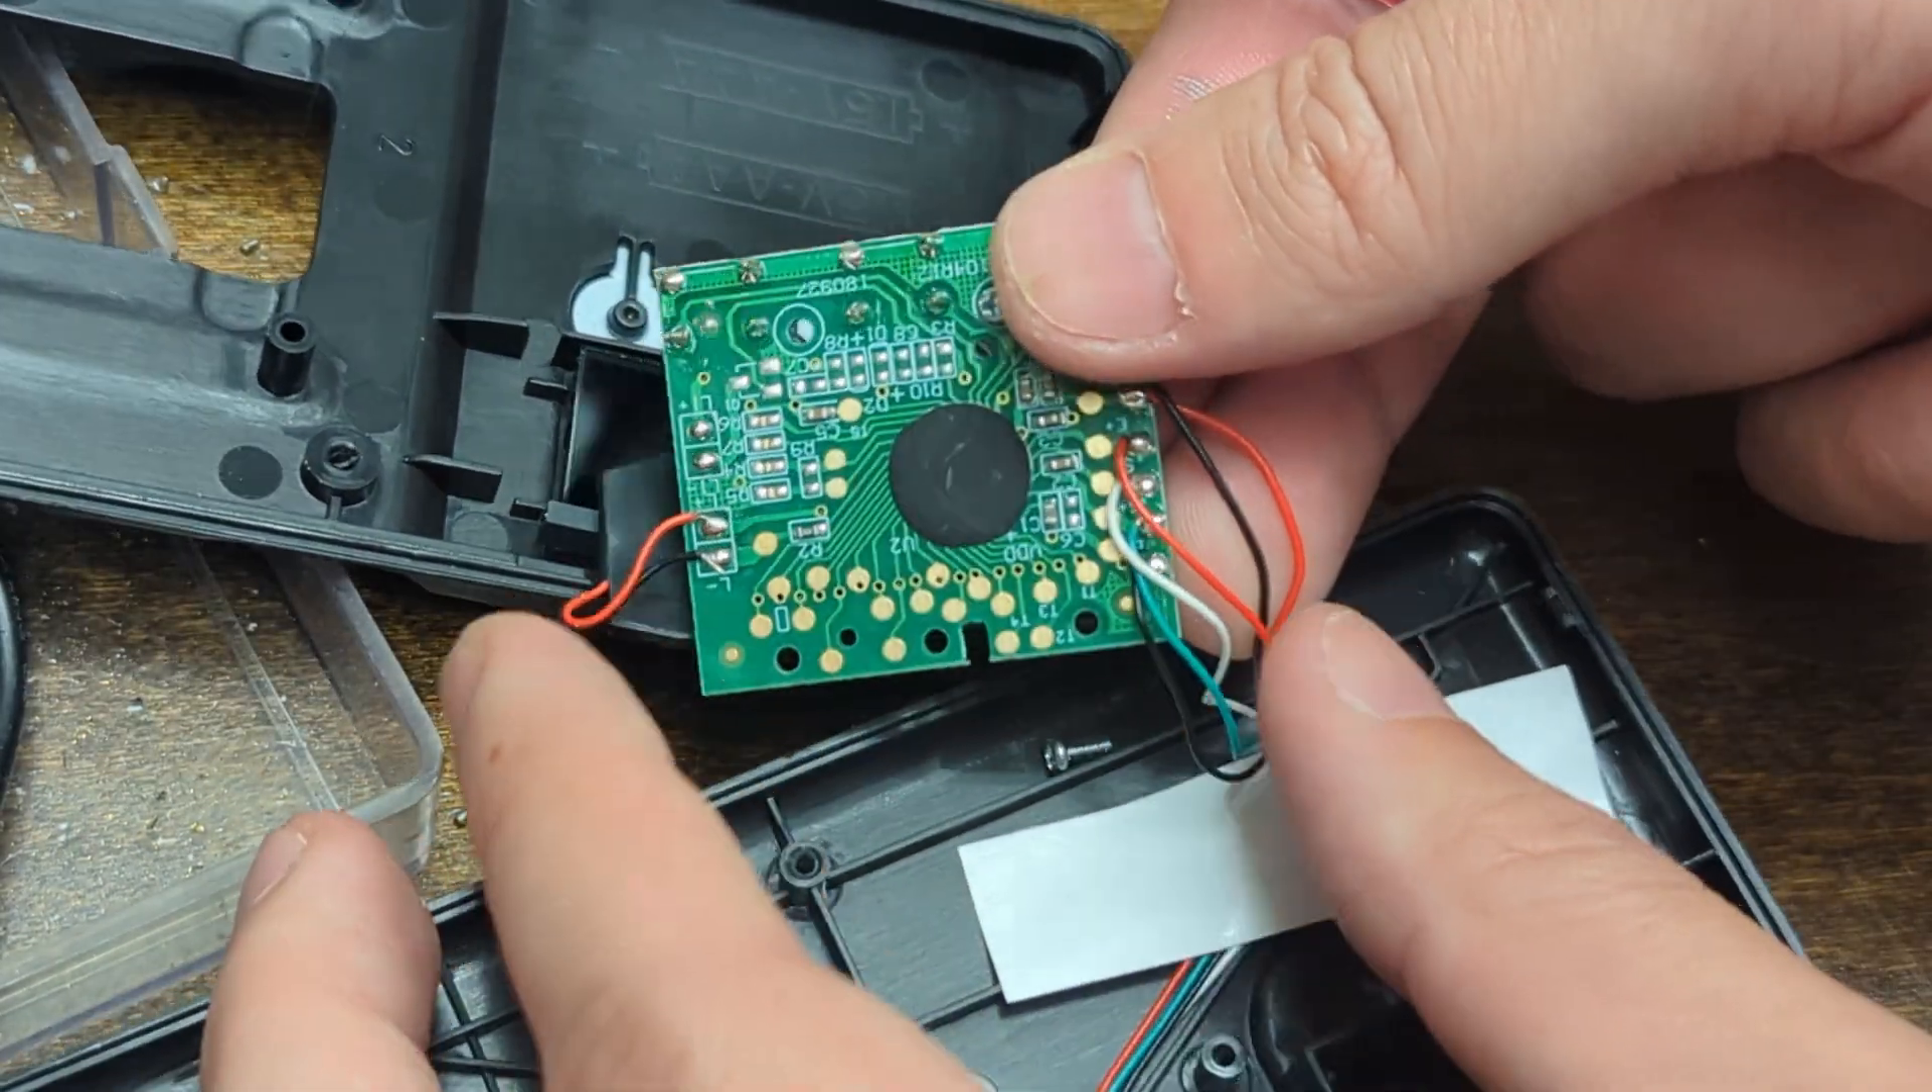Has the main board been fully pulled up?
Yes.